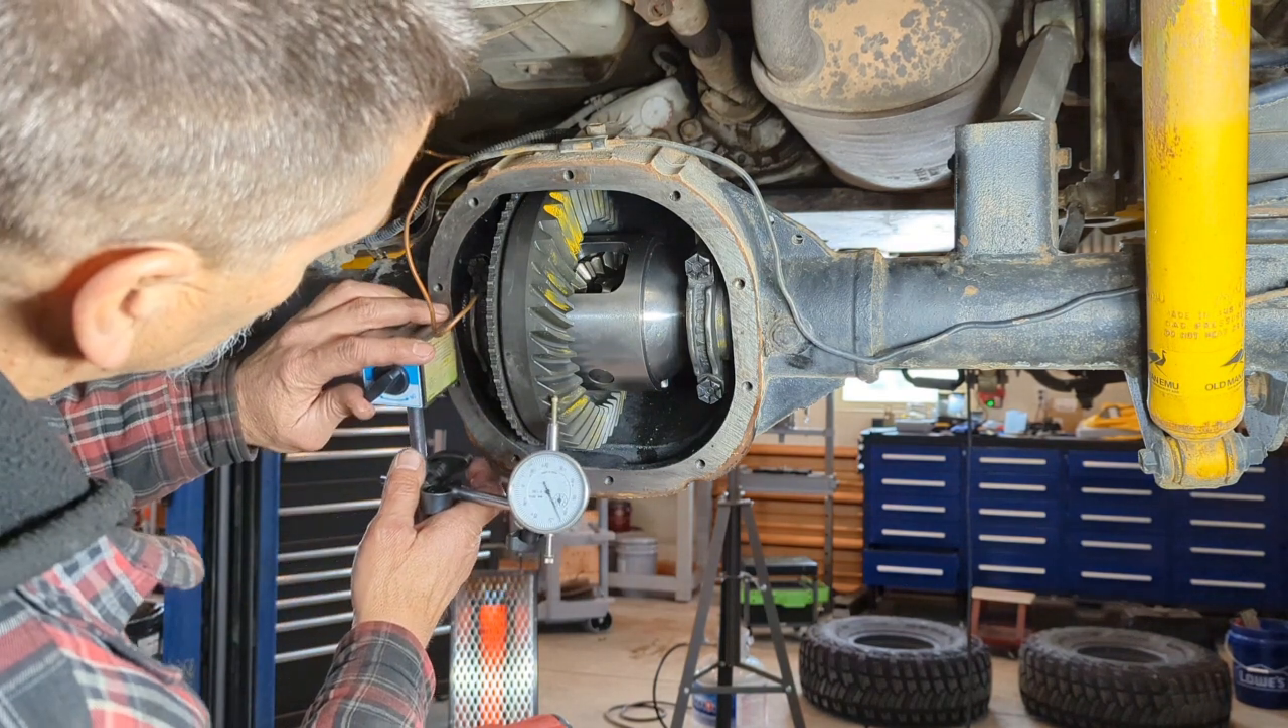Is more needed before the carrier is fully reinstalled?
No.